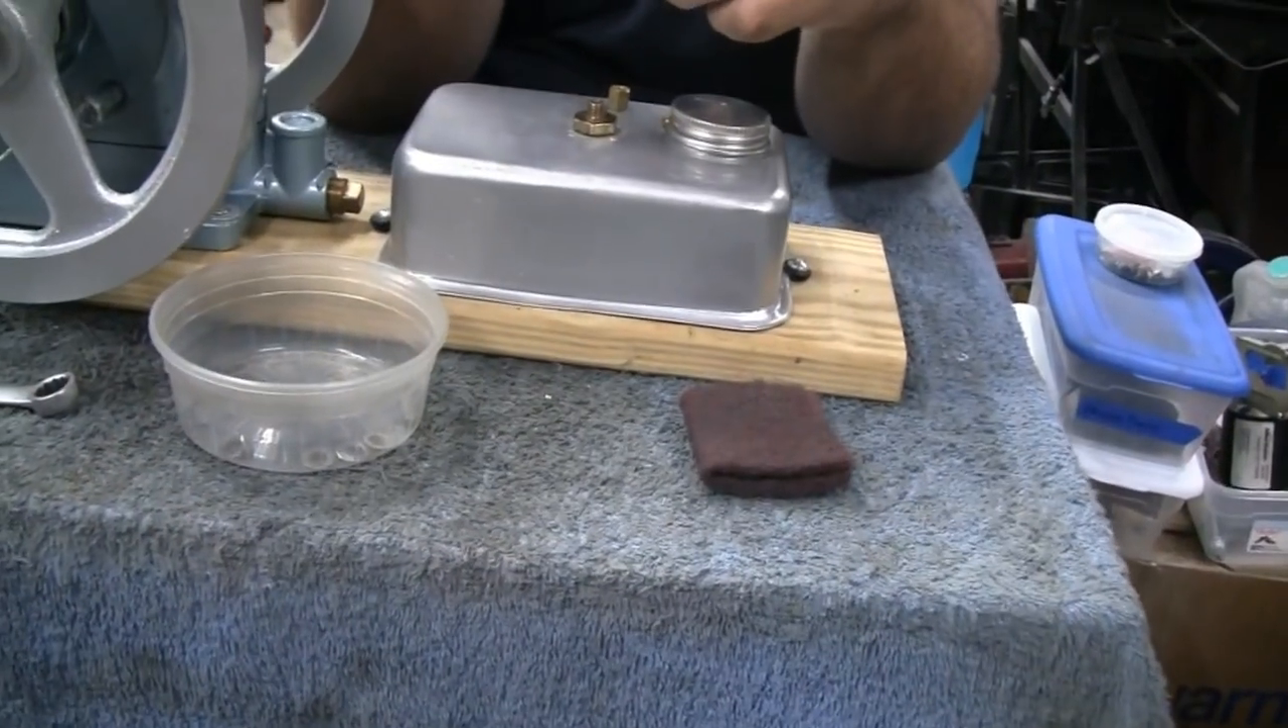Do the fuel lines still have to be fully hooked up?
Yes.